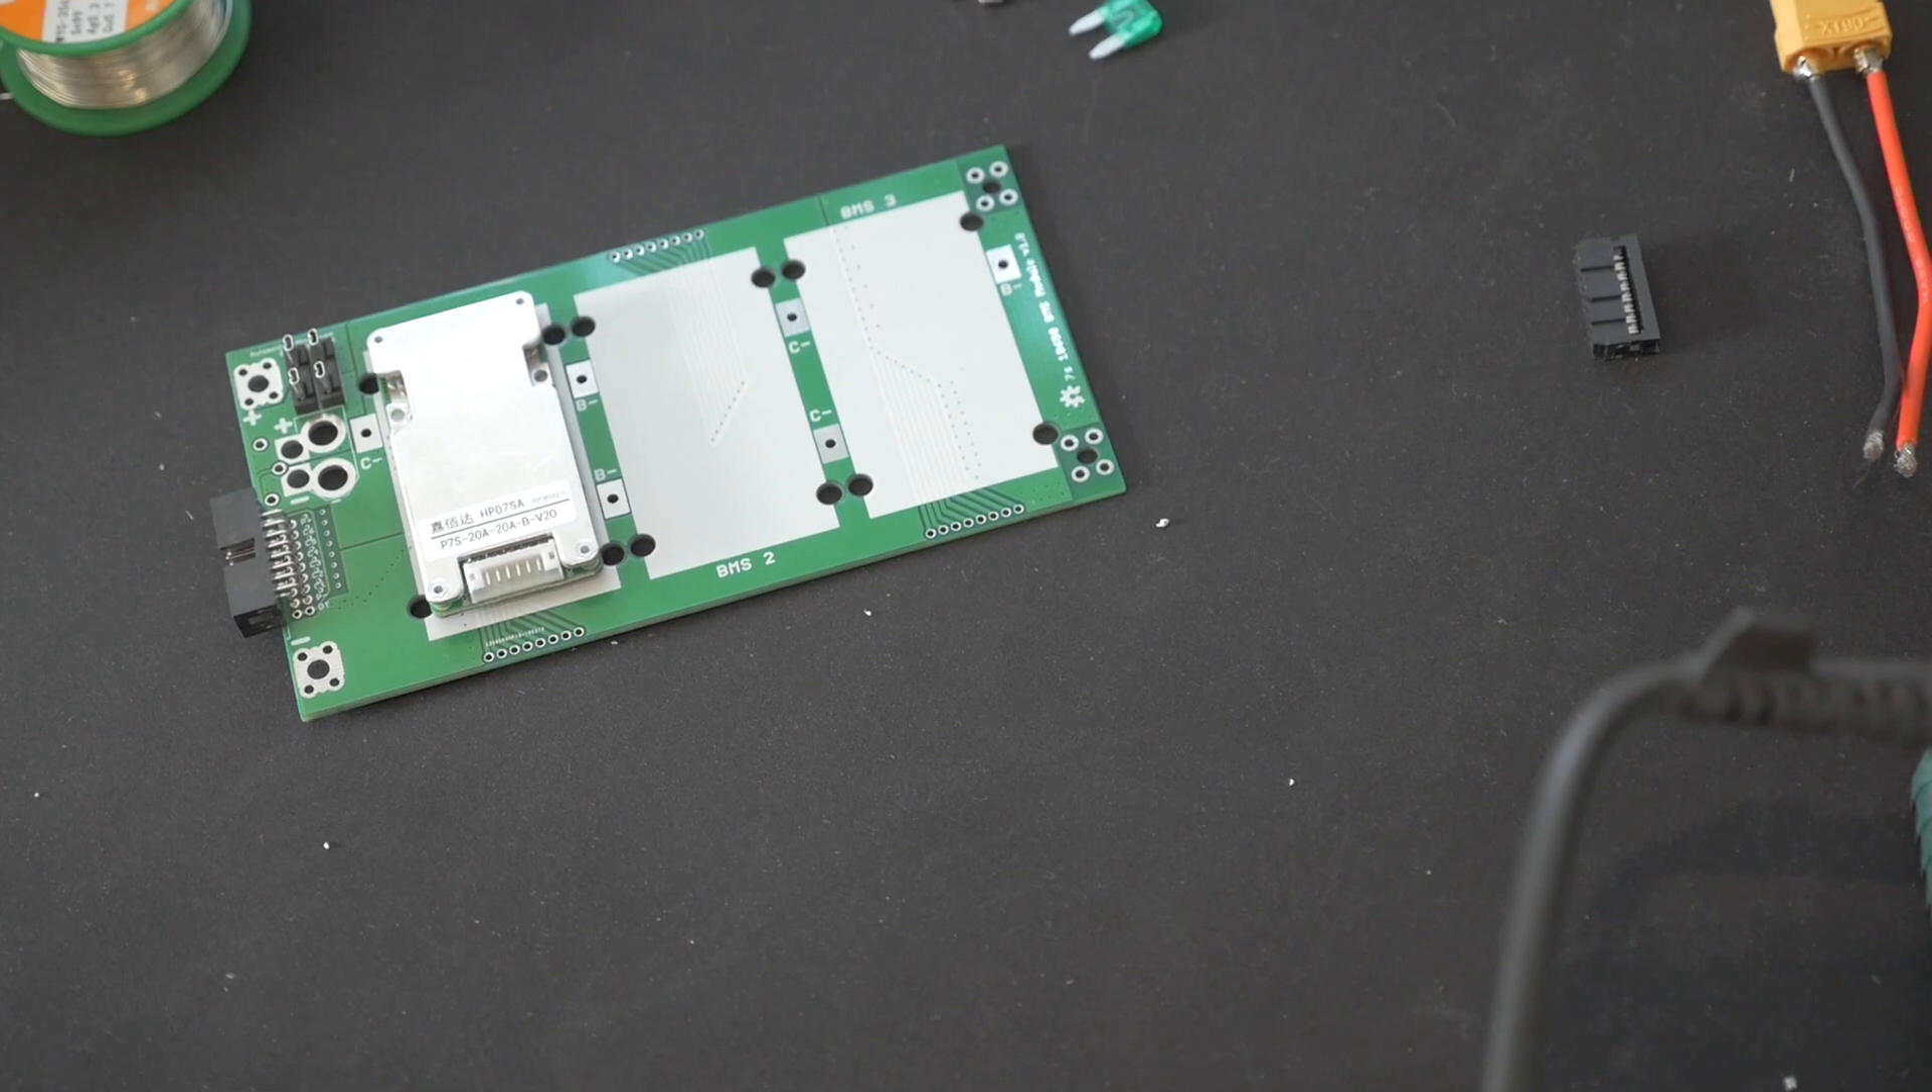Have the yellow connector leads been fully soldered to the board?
No.